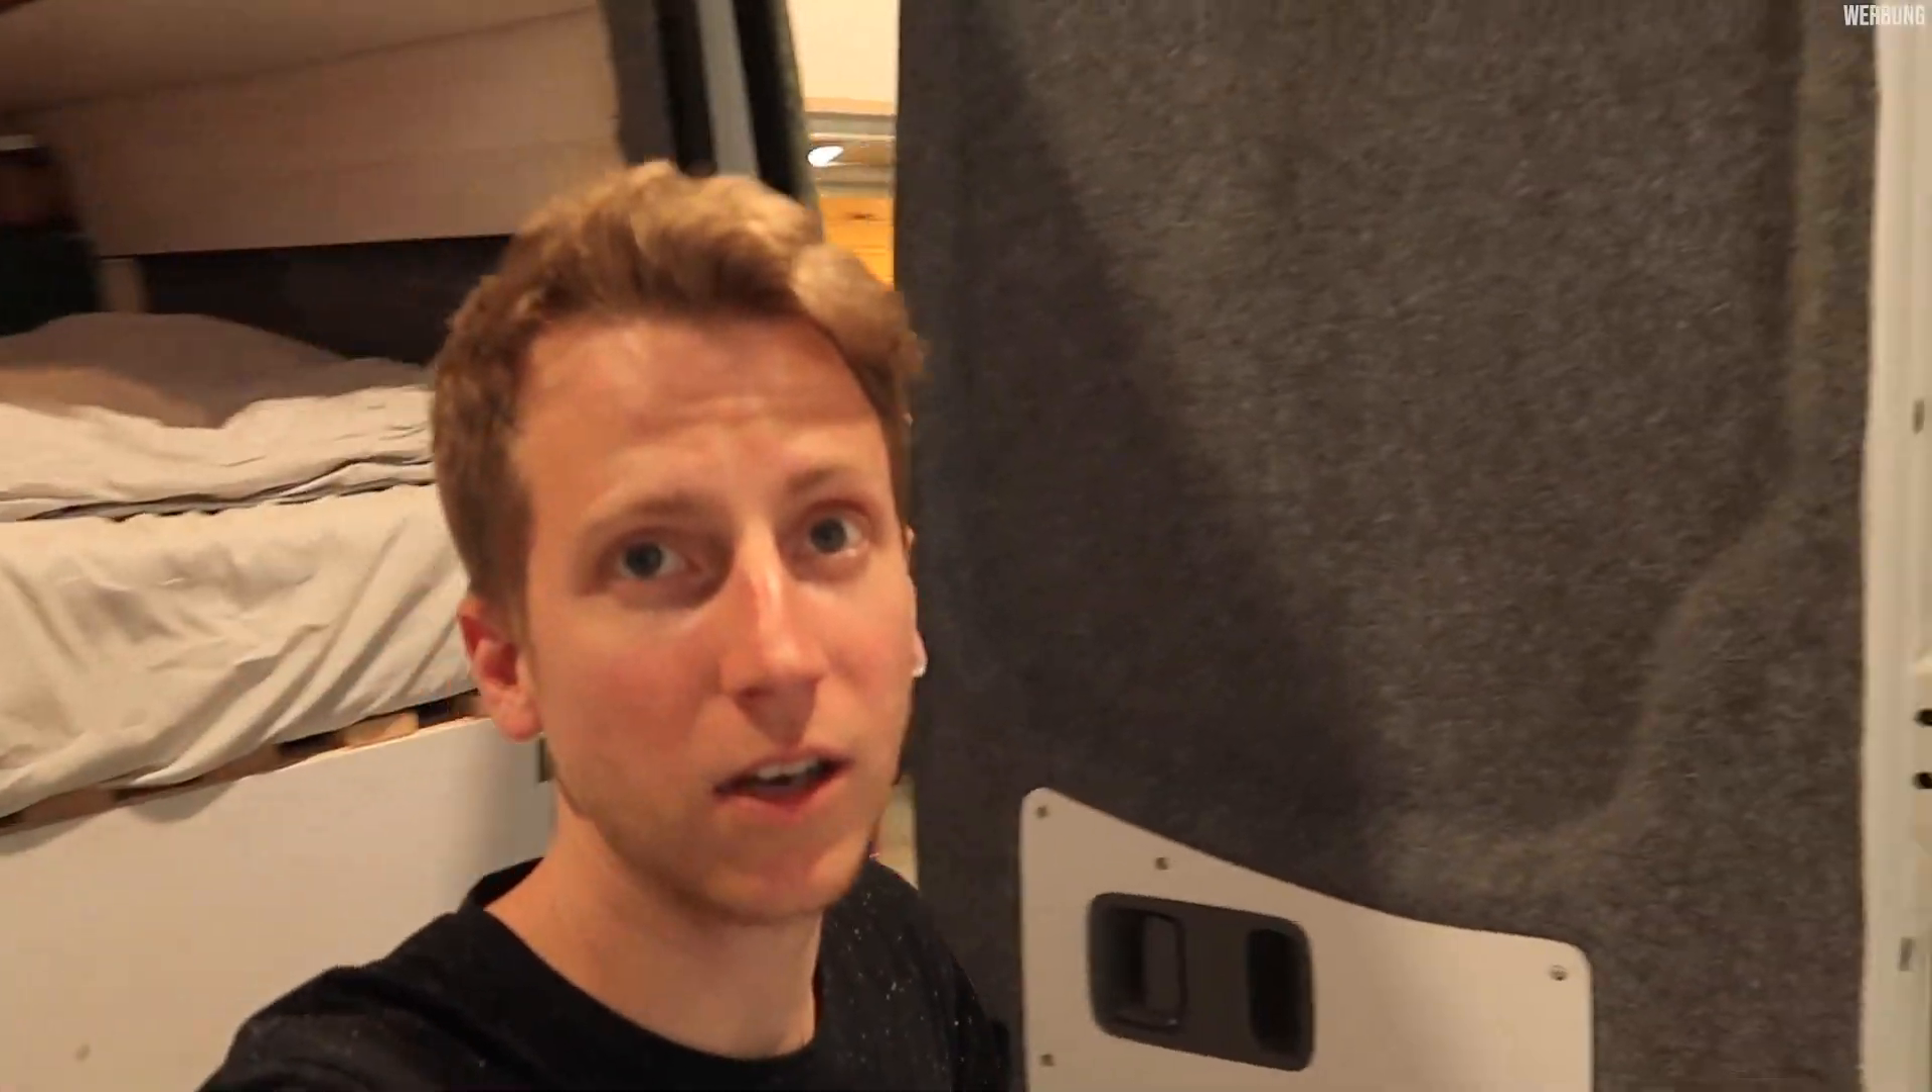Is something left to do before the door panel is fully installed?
No.